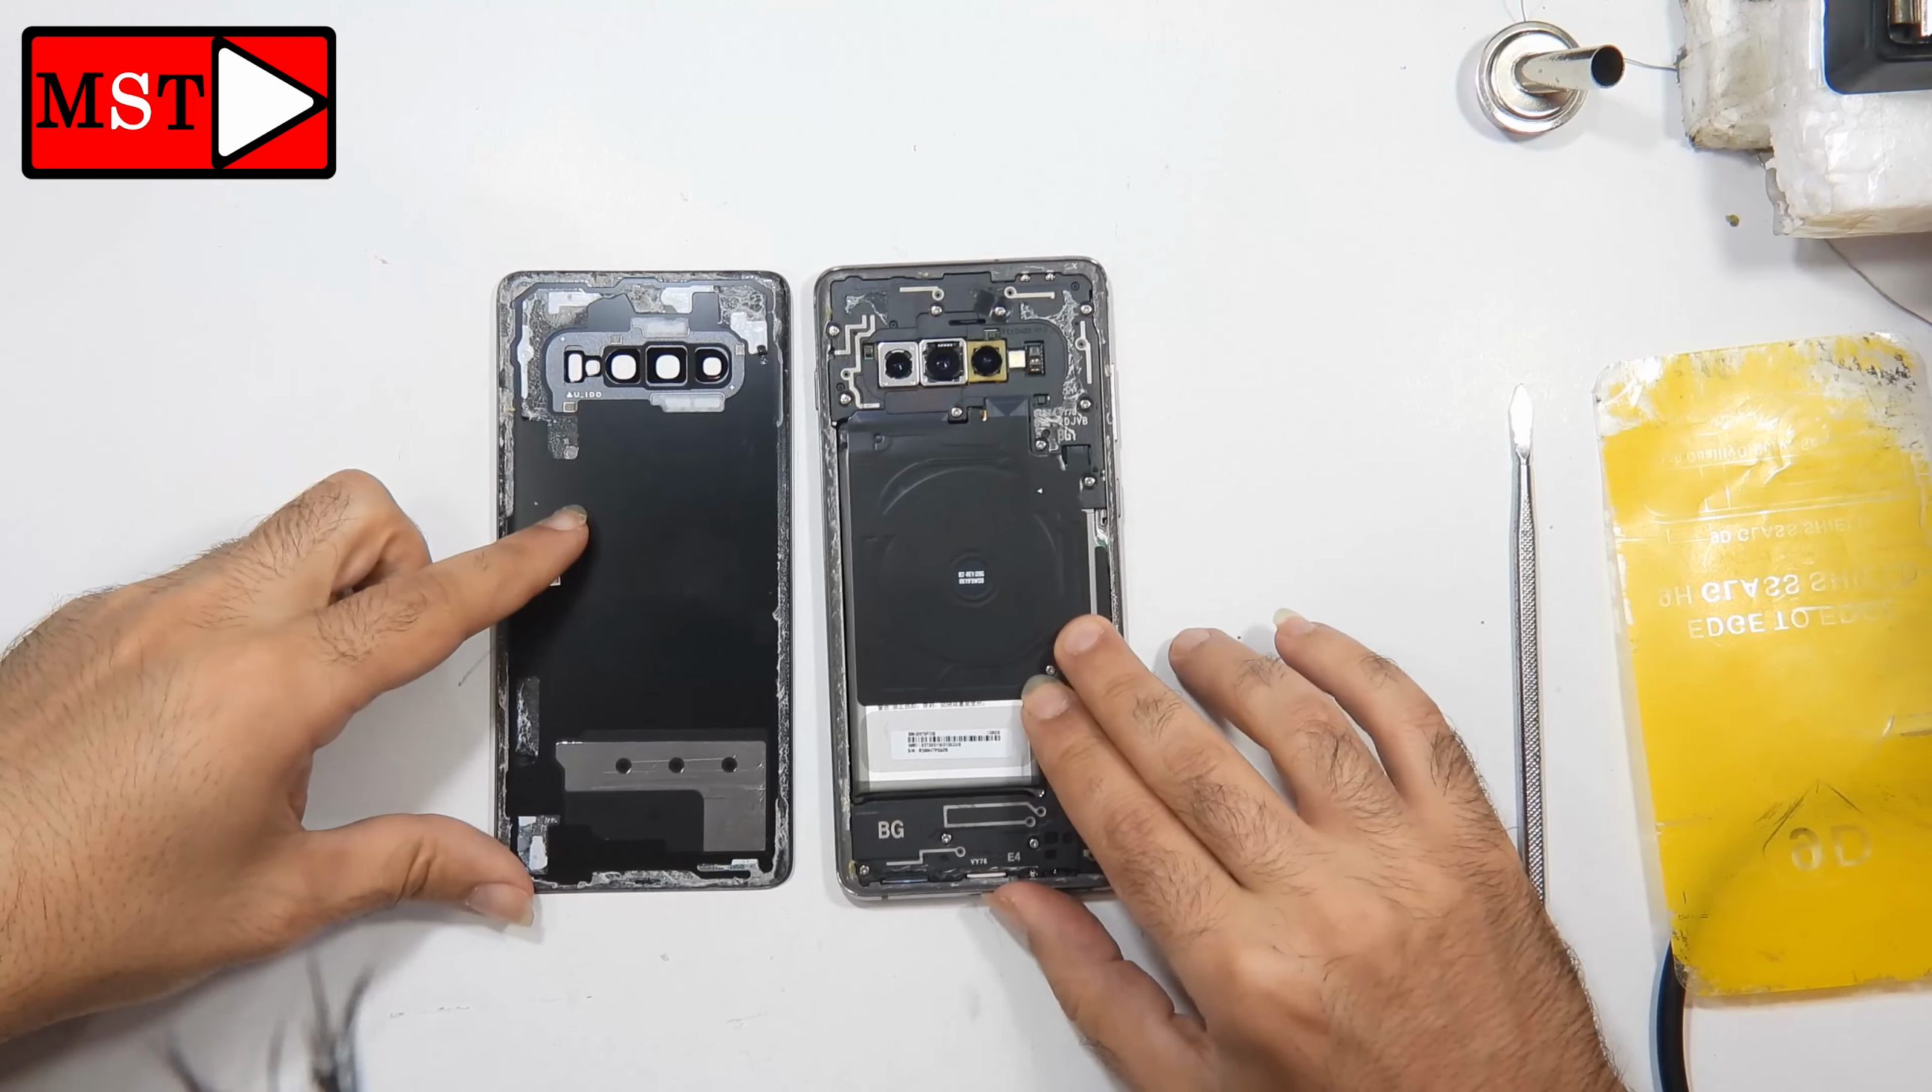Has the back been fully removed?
Yes.